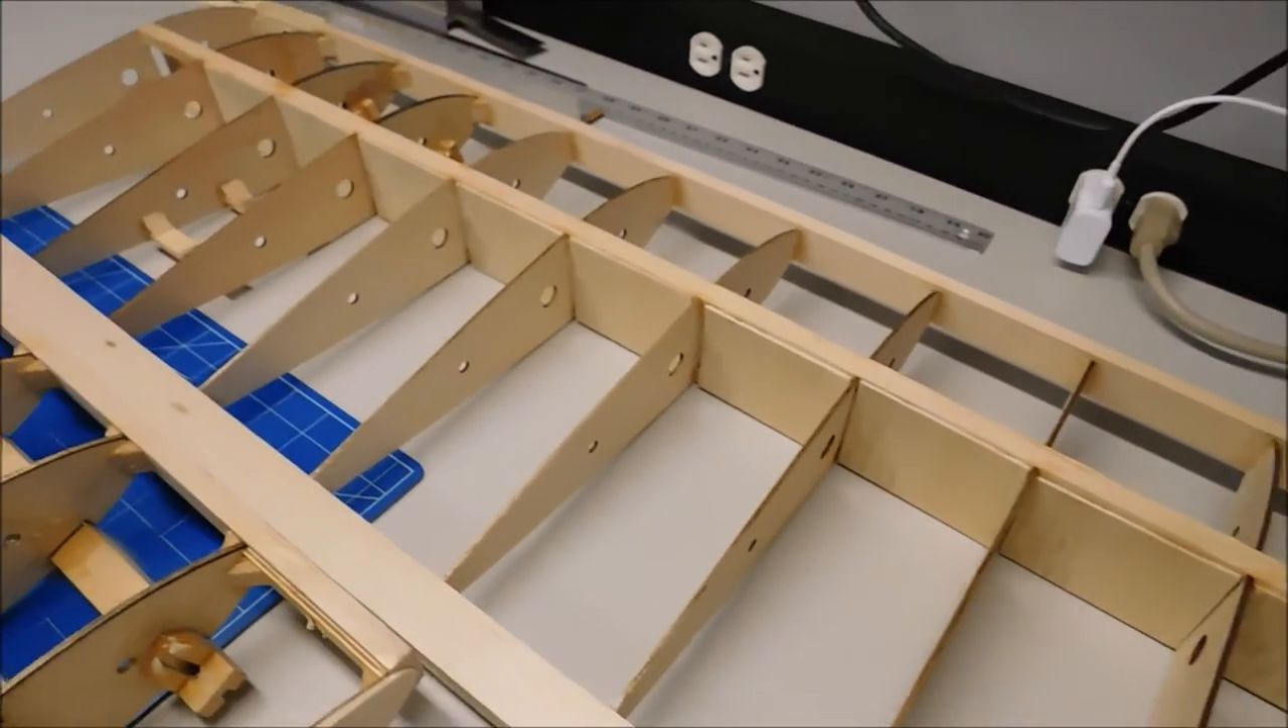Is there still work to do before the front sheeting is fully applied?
Yes.